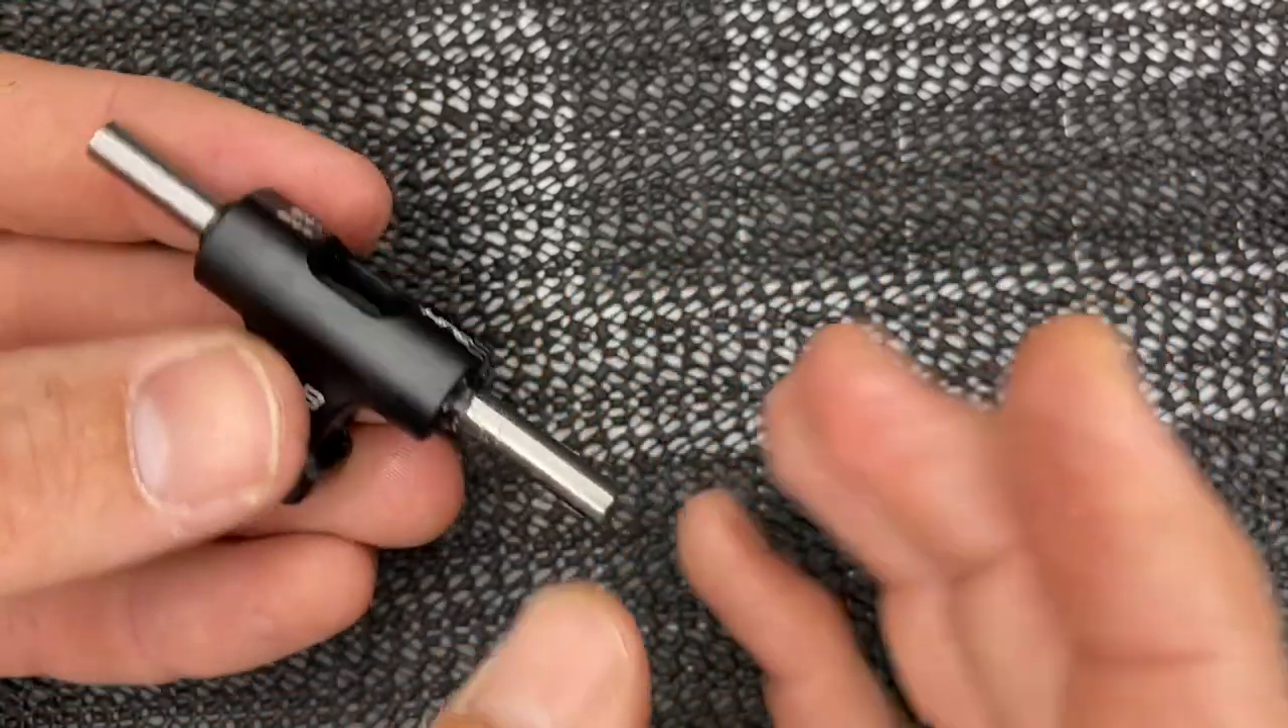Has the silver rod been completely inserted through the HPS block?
Yes.